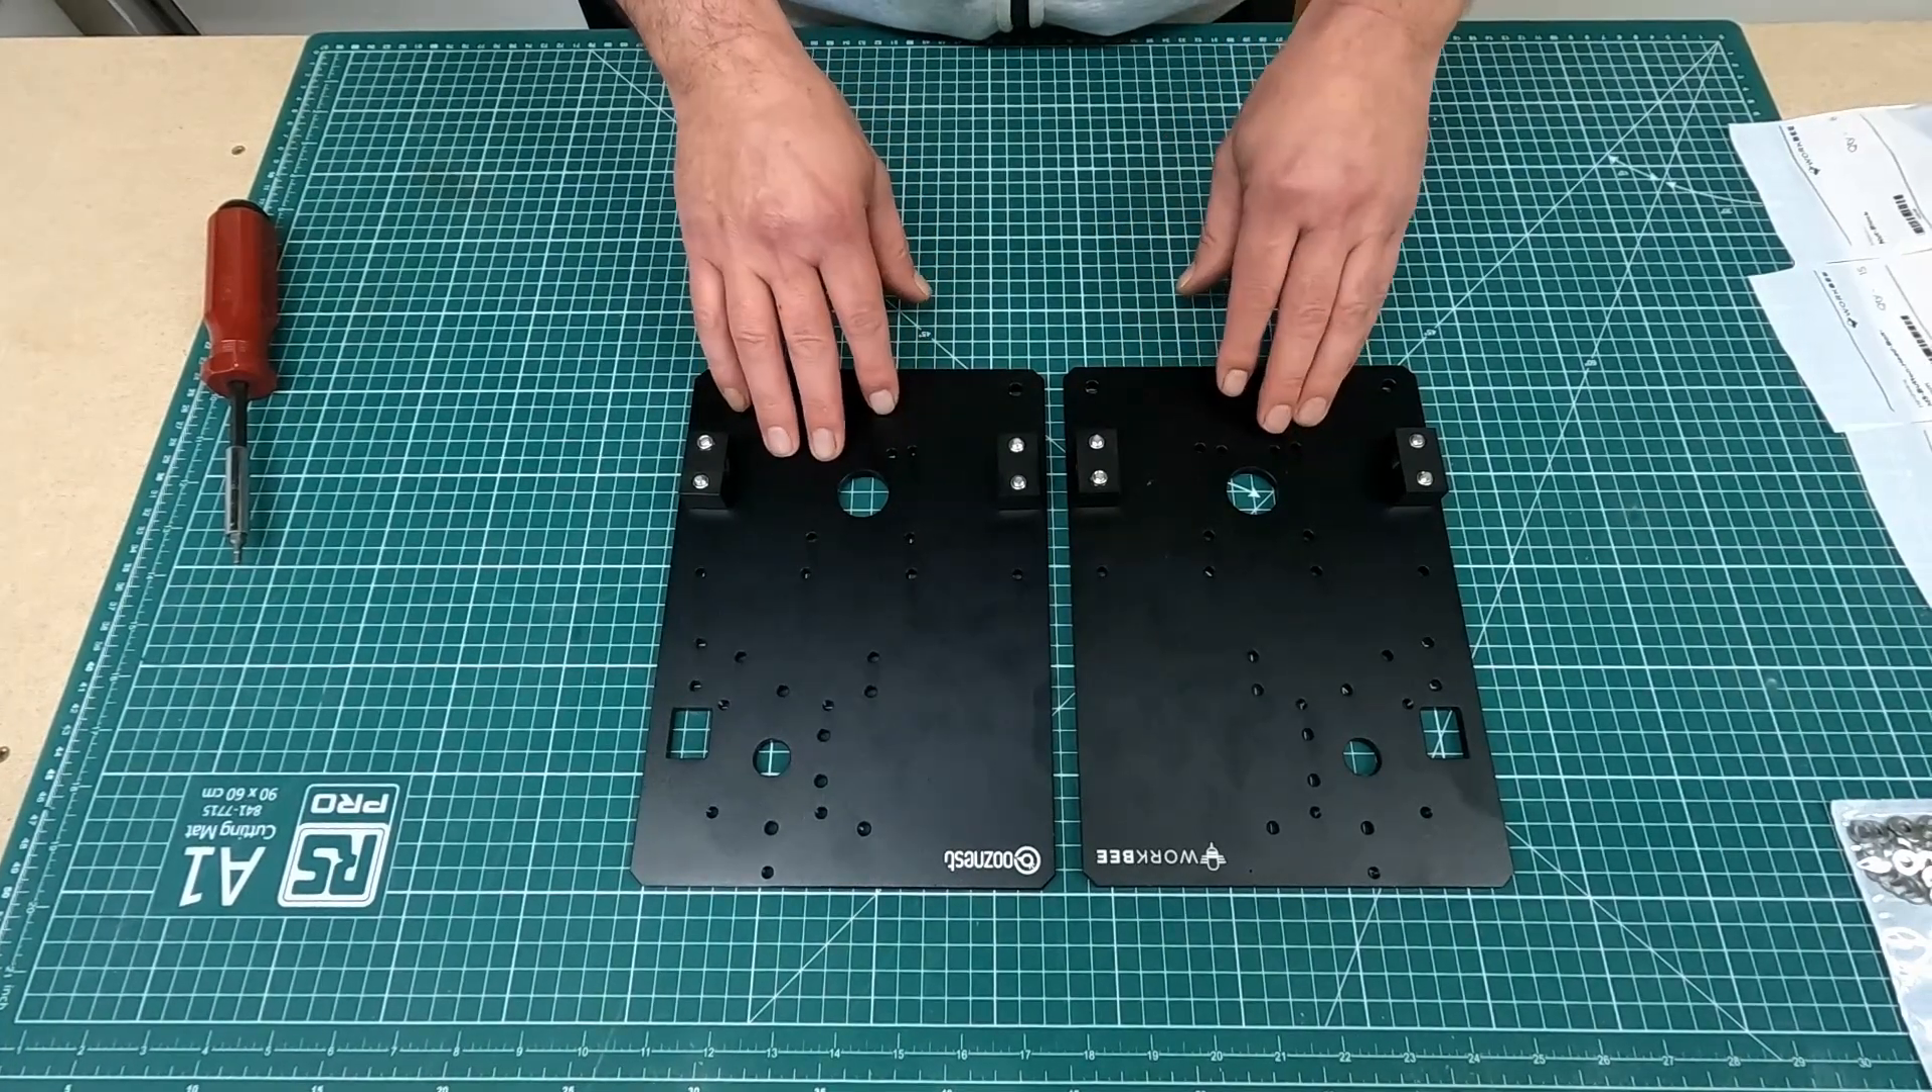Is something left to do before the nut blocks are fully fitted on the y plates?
No.